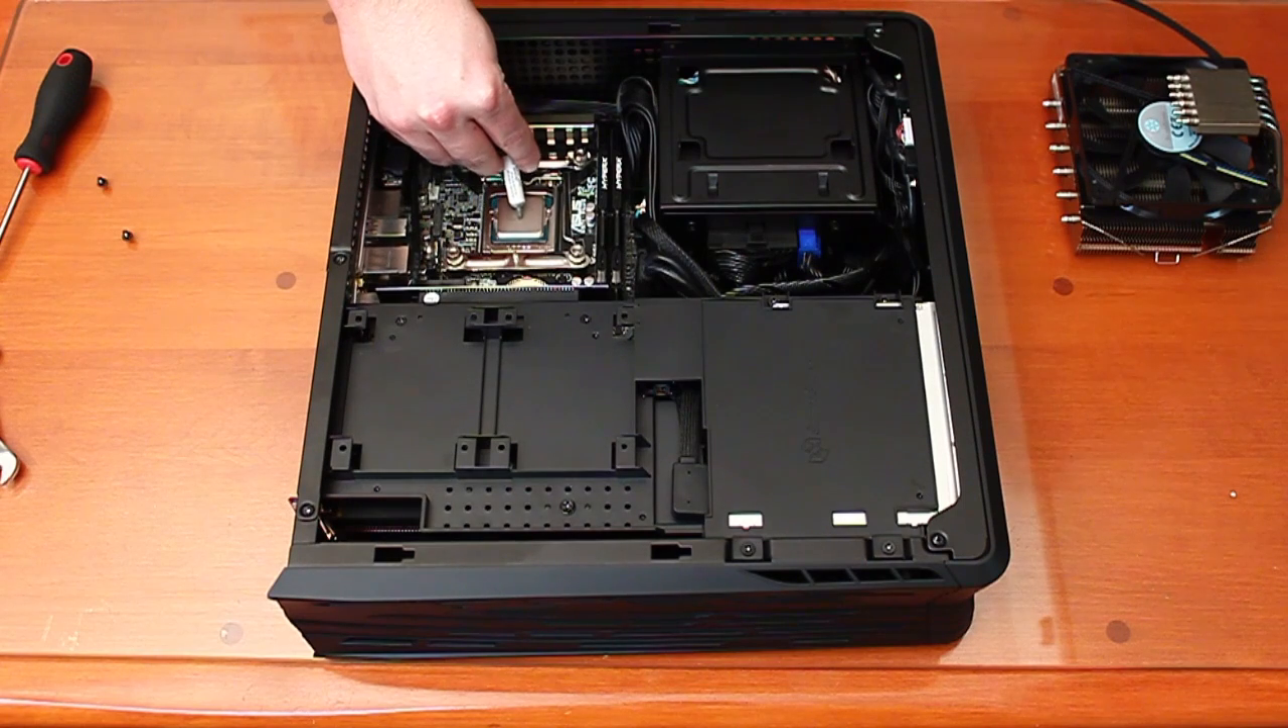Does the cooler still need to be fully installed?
Yes.